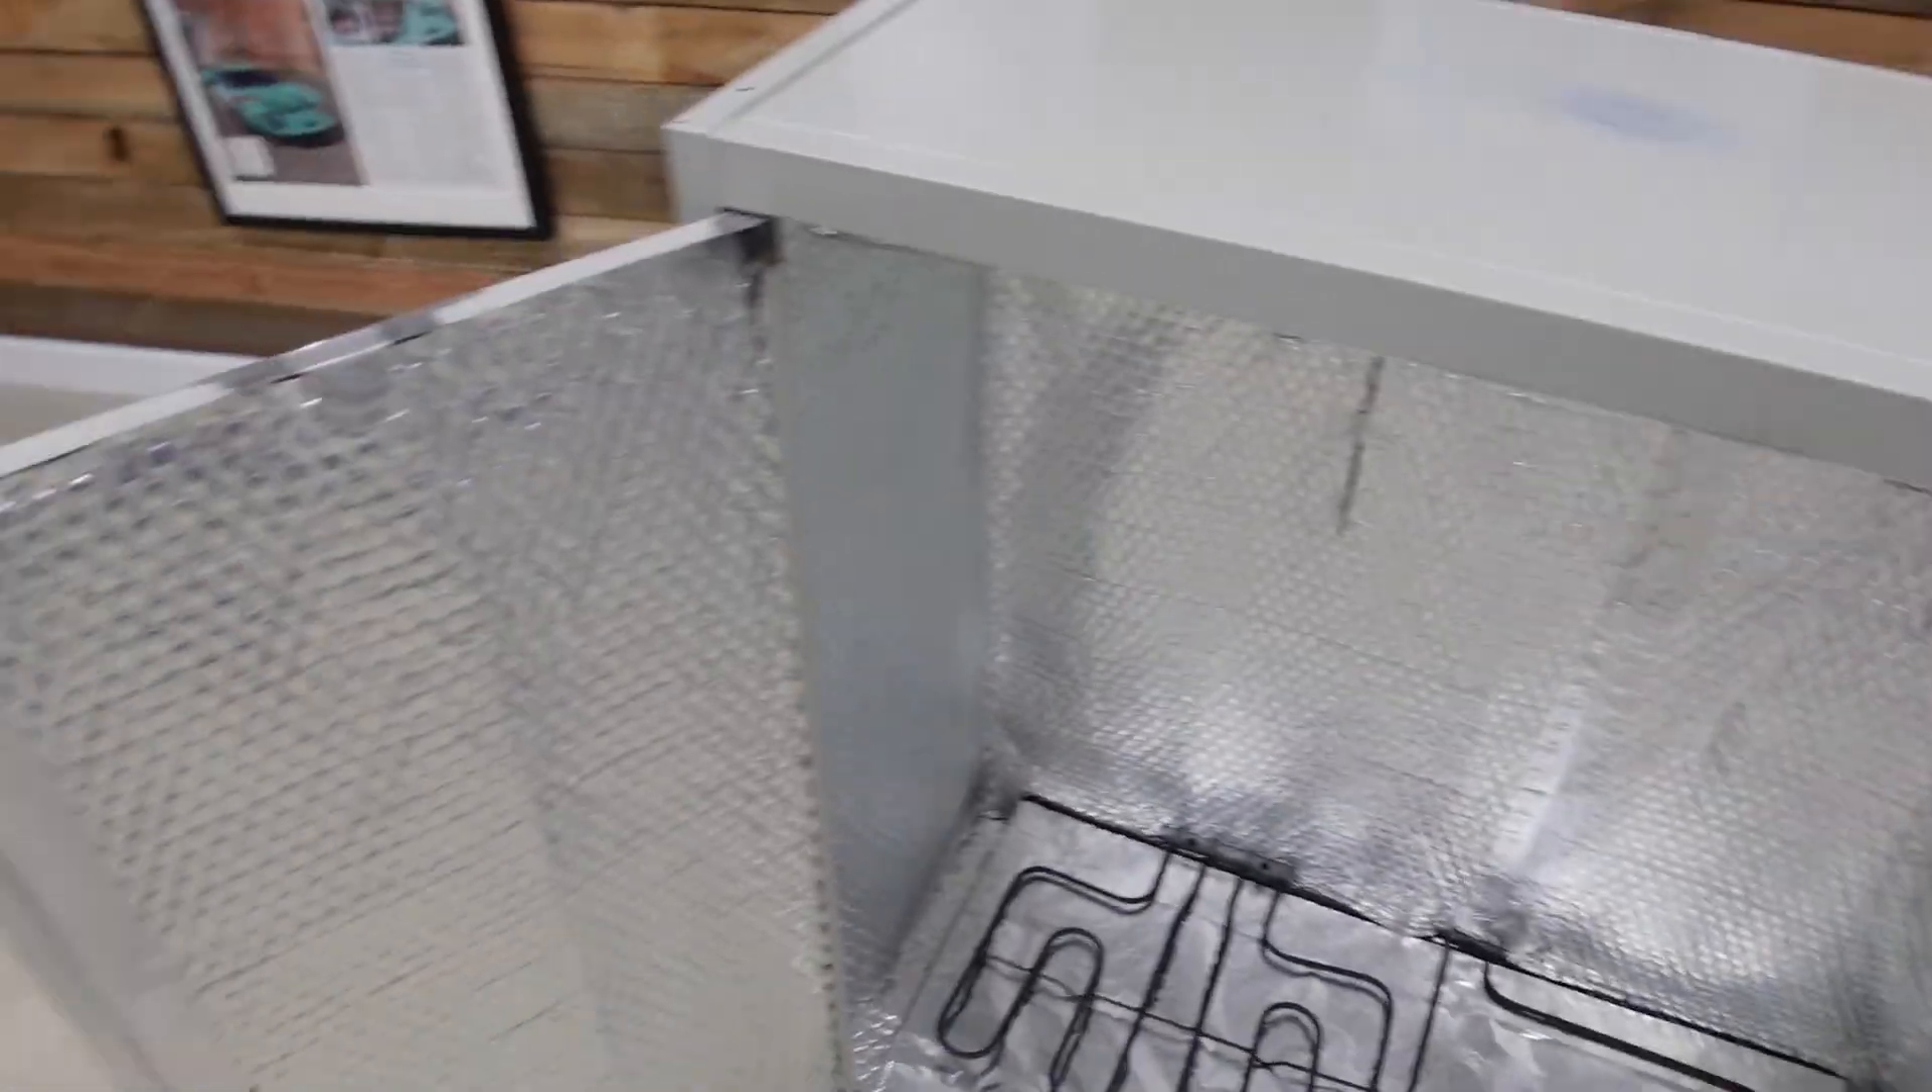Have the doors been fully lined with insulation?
Yes.